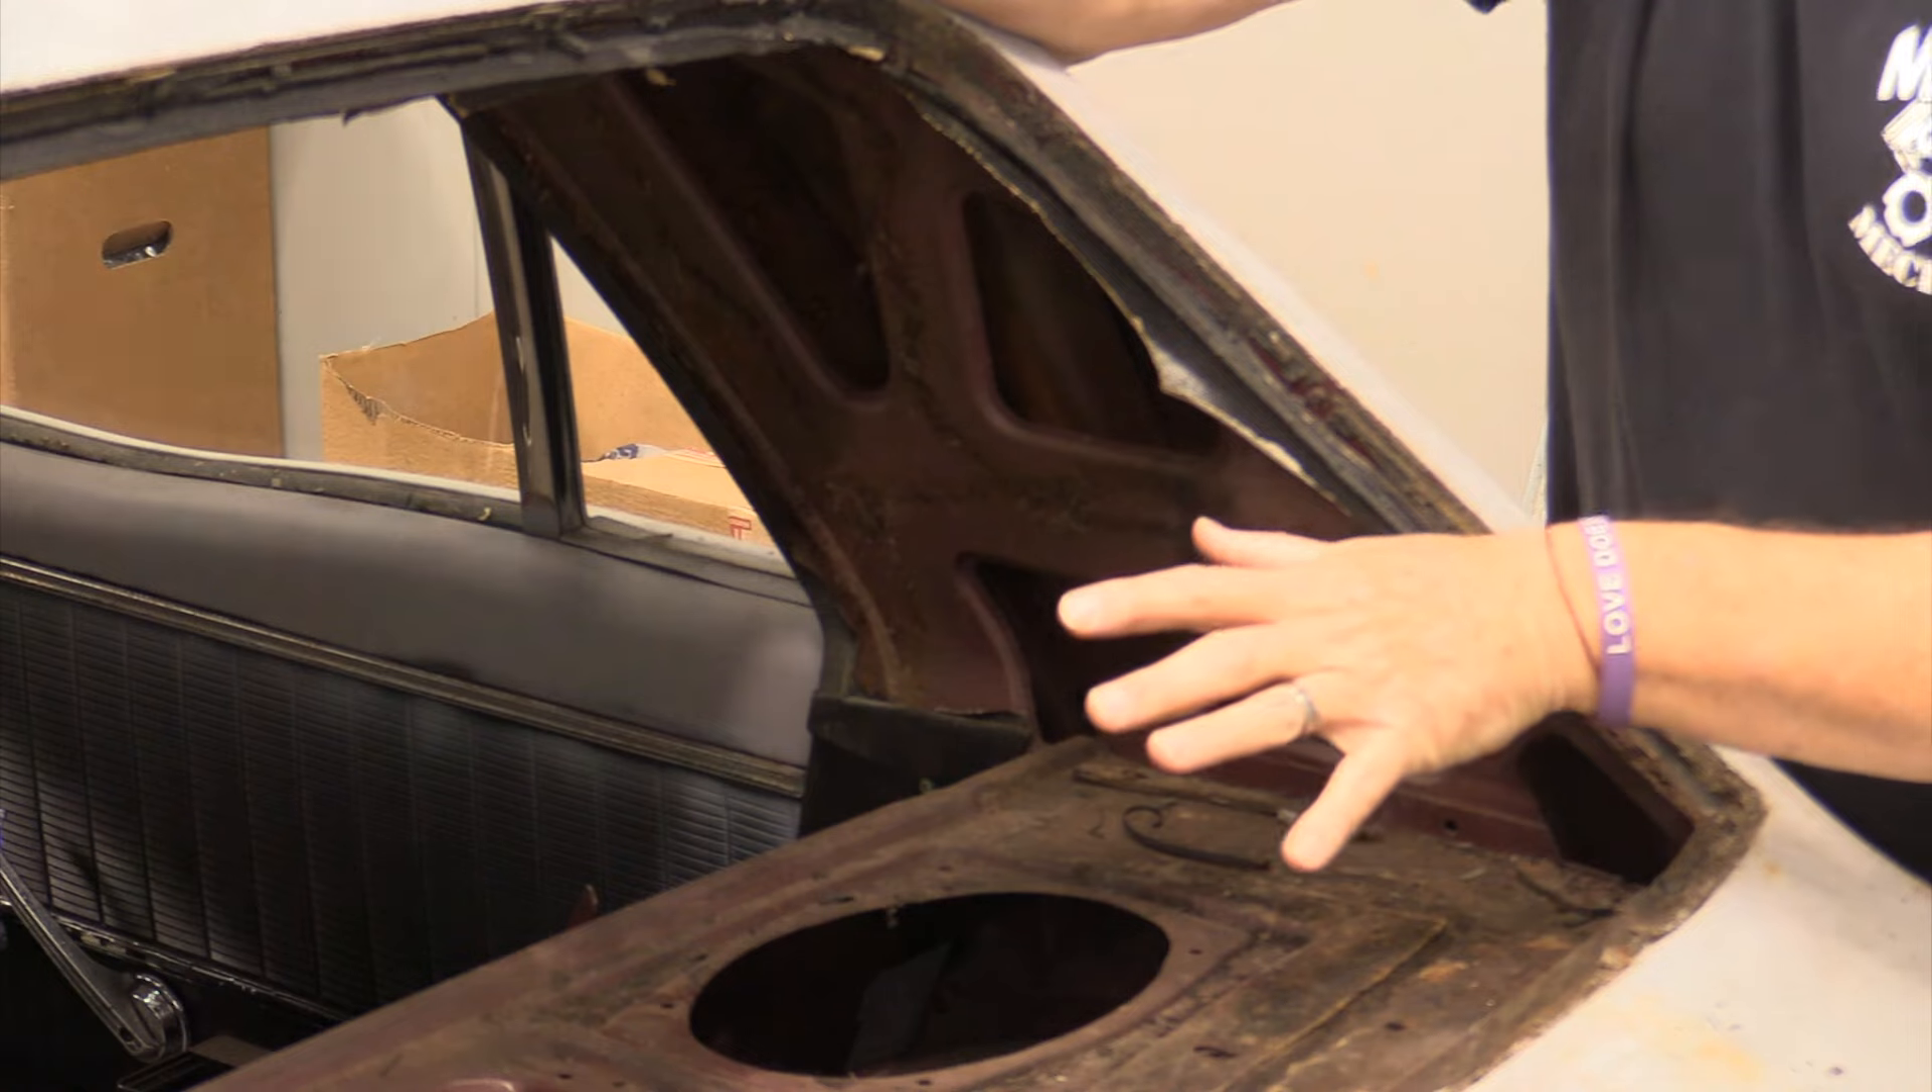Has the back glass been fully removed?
Yes.